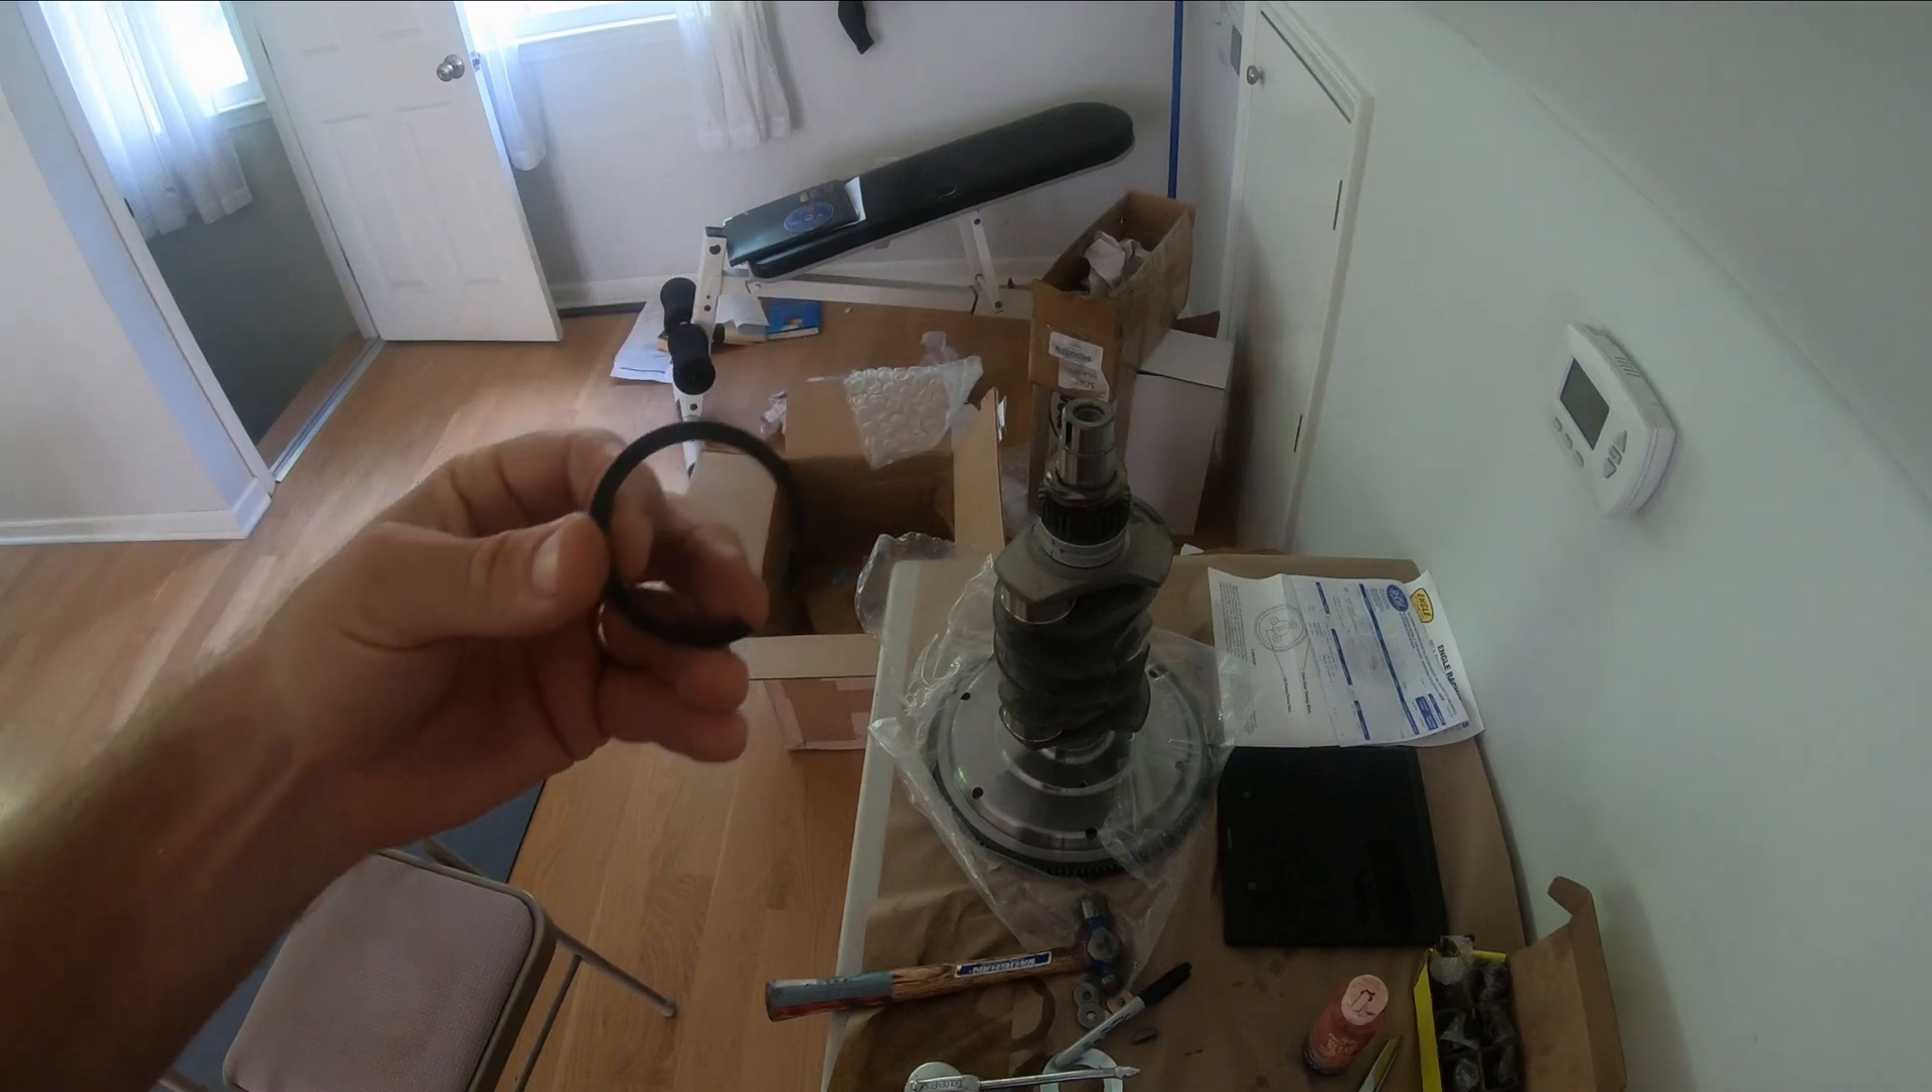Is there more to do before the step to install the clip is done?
Yes.